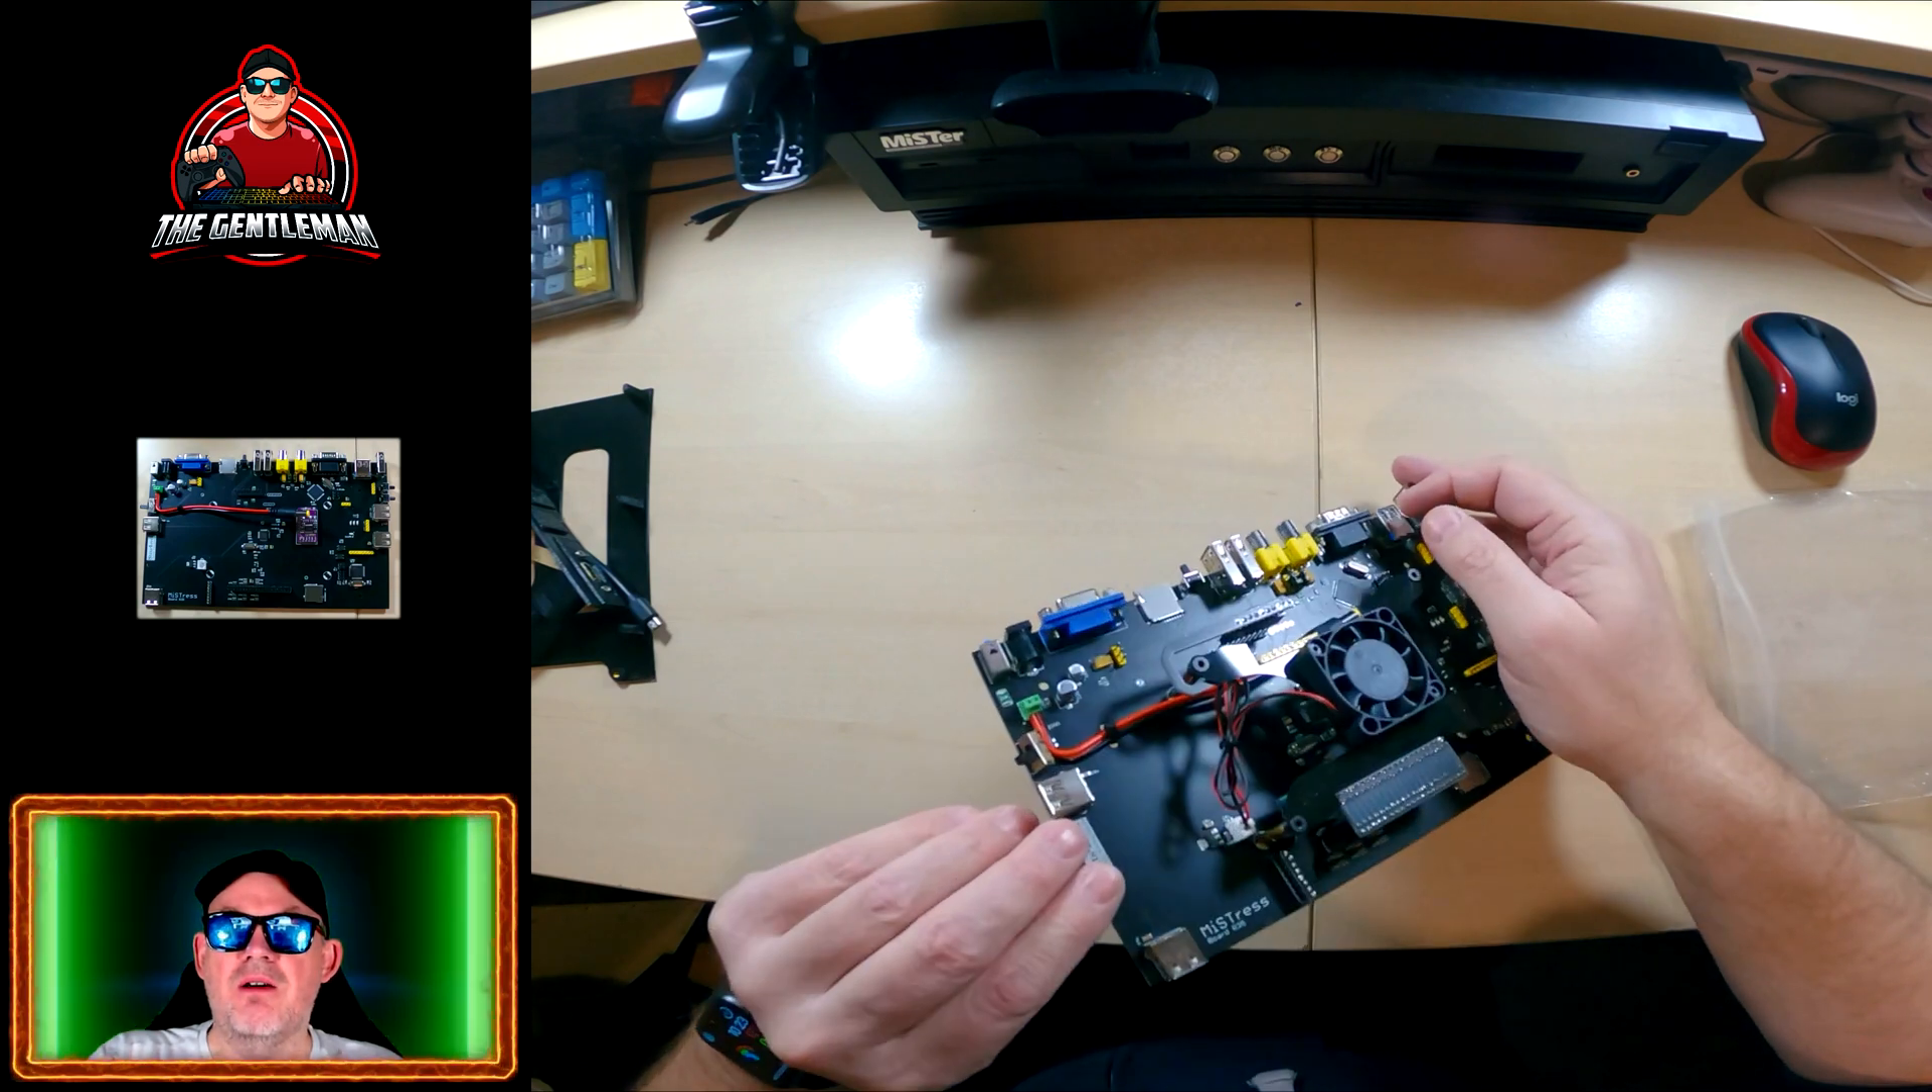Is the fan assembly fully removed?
No.